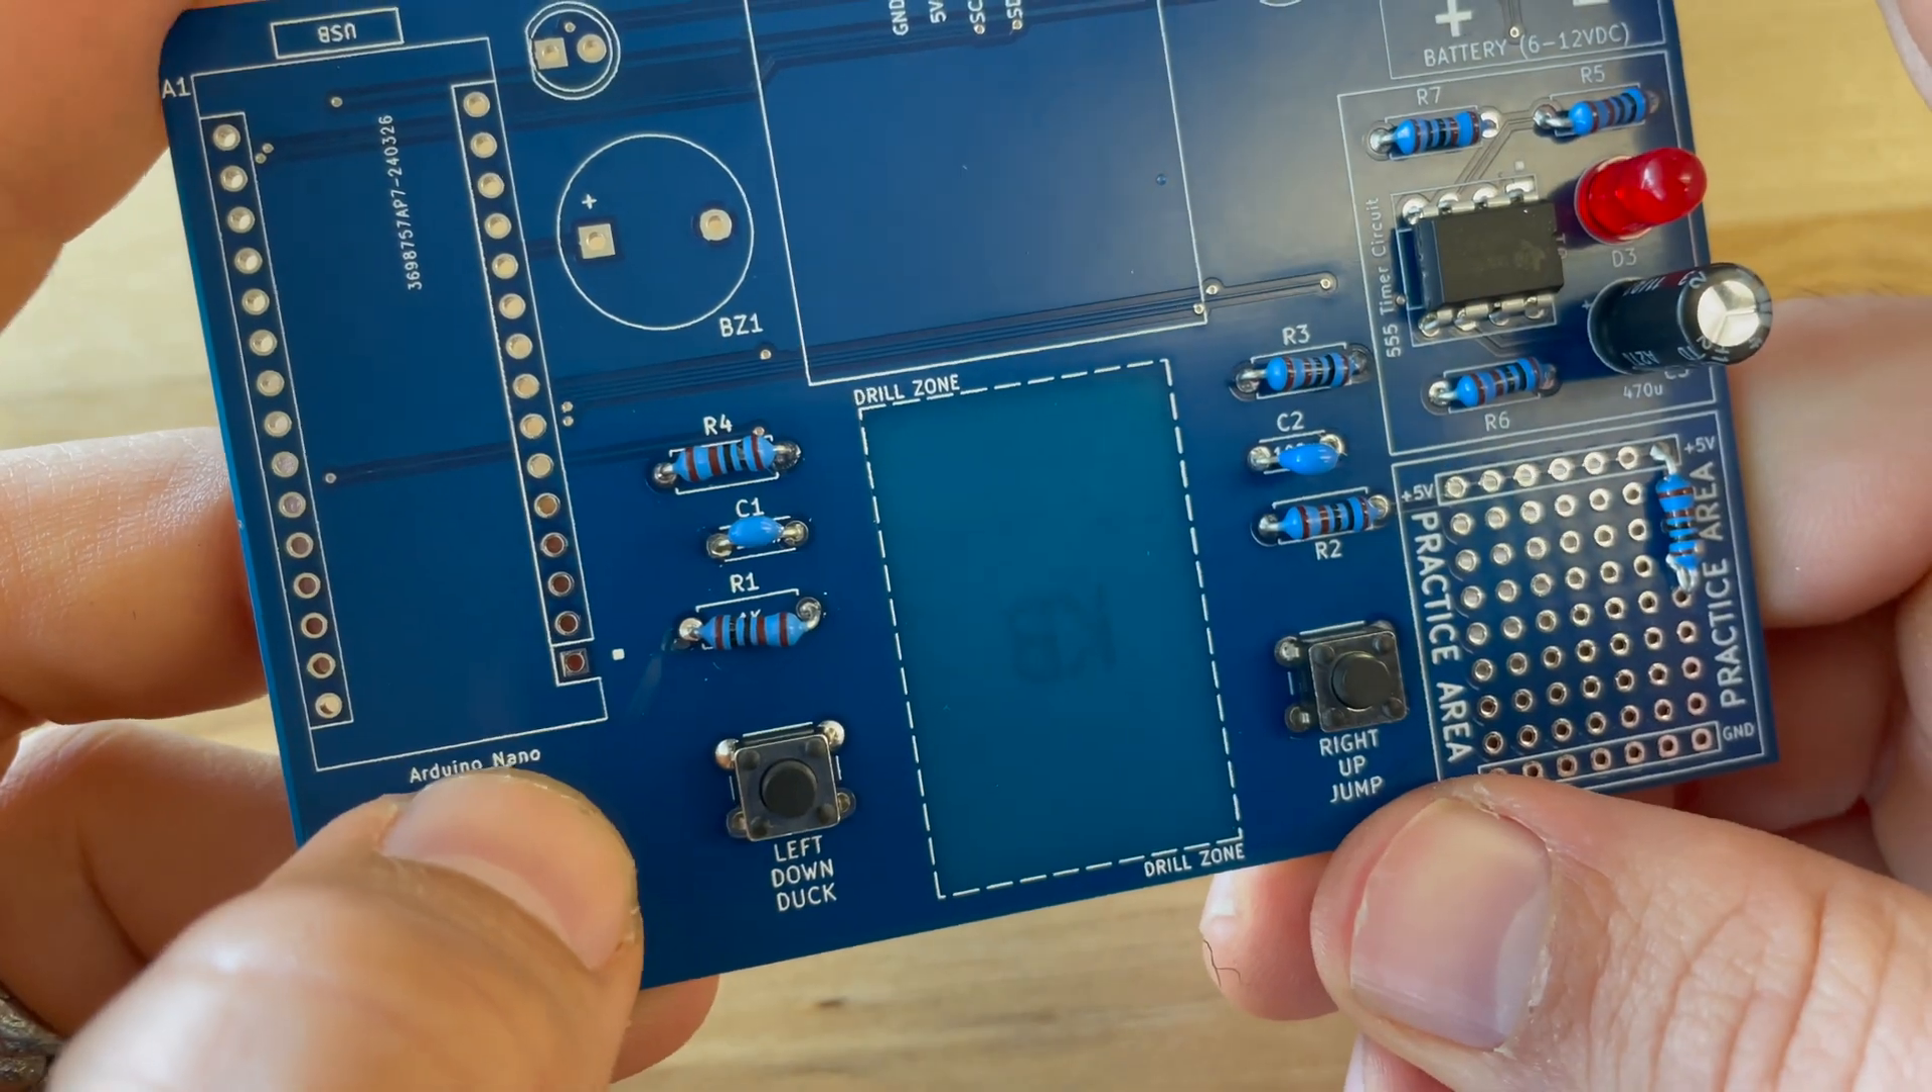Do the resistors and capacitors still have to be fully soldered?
No.